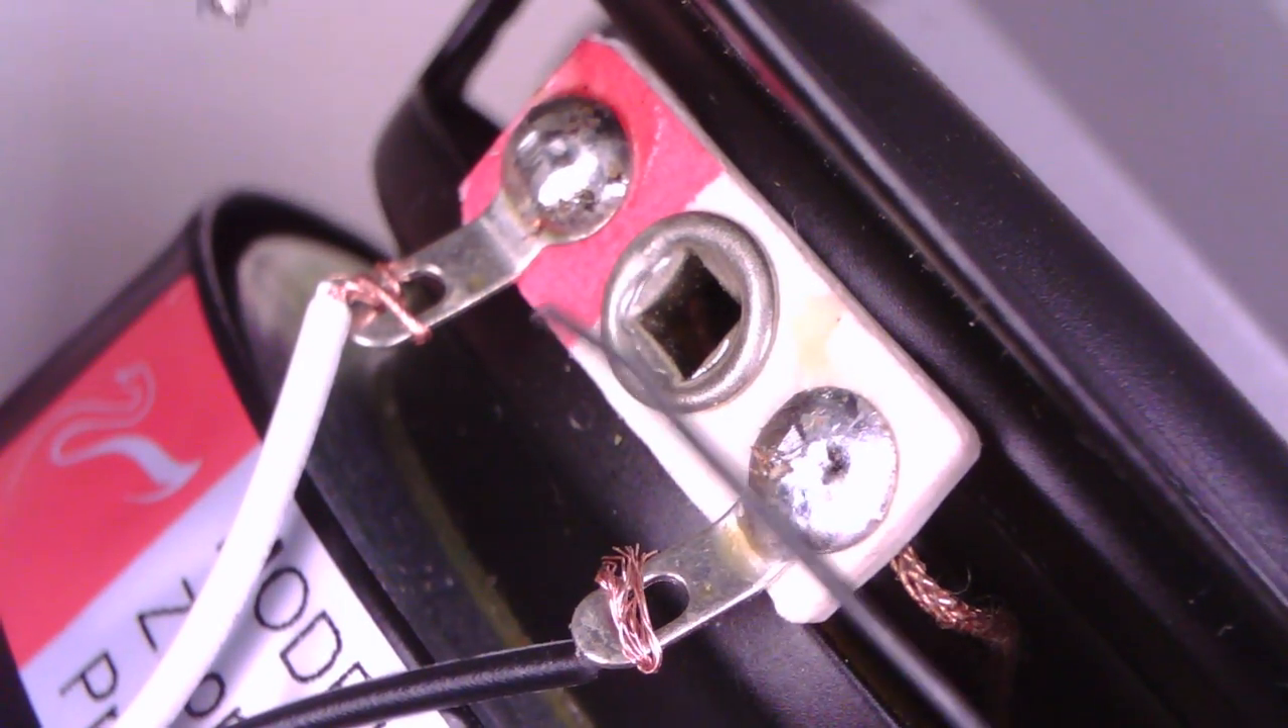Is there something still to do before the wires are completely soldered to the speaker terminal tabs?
Yes.